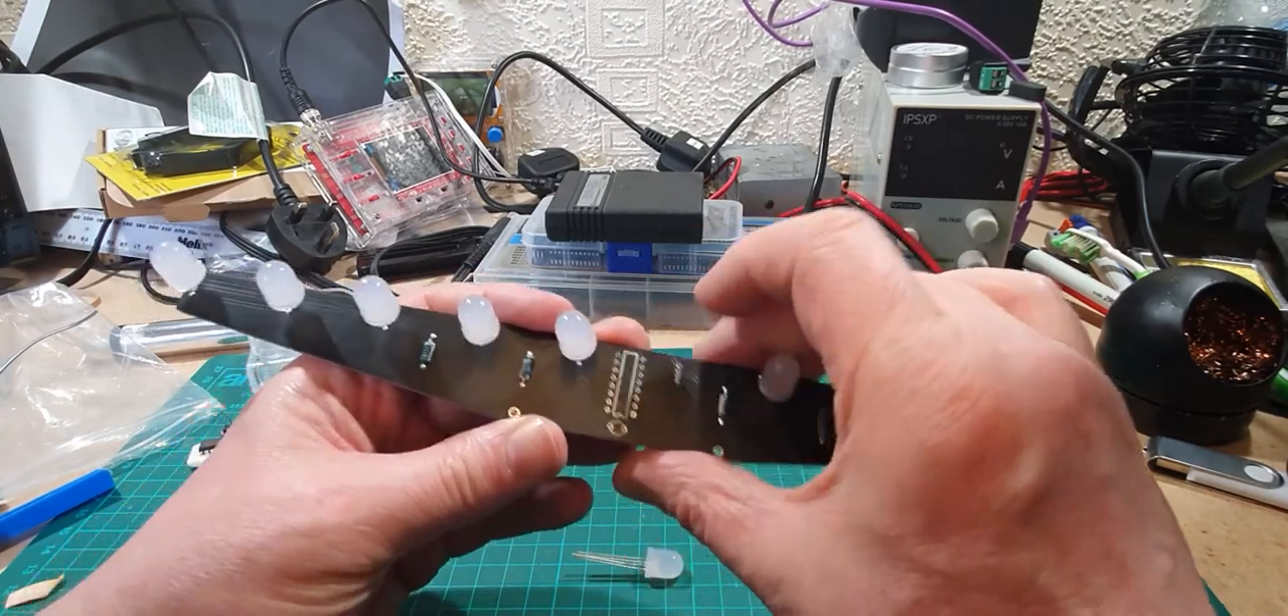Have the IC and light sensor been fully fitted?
No.